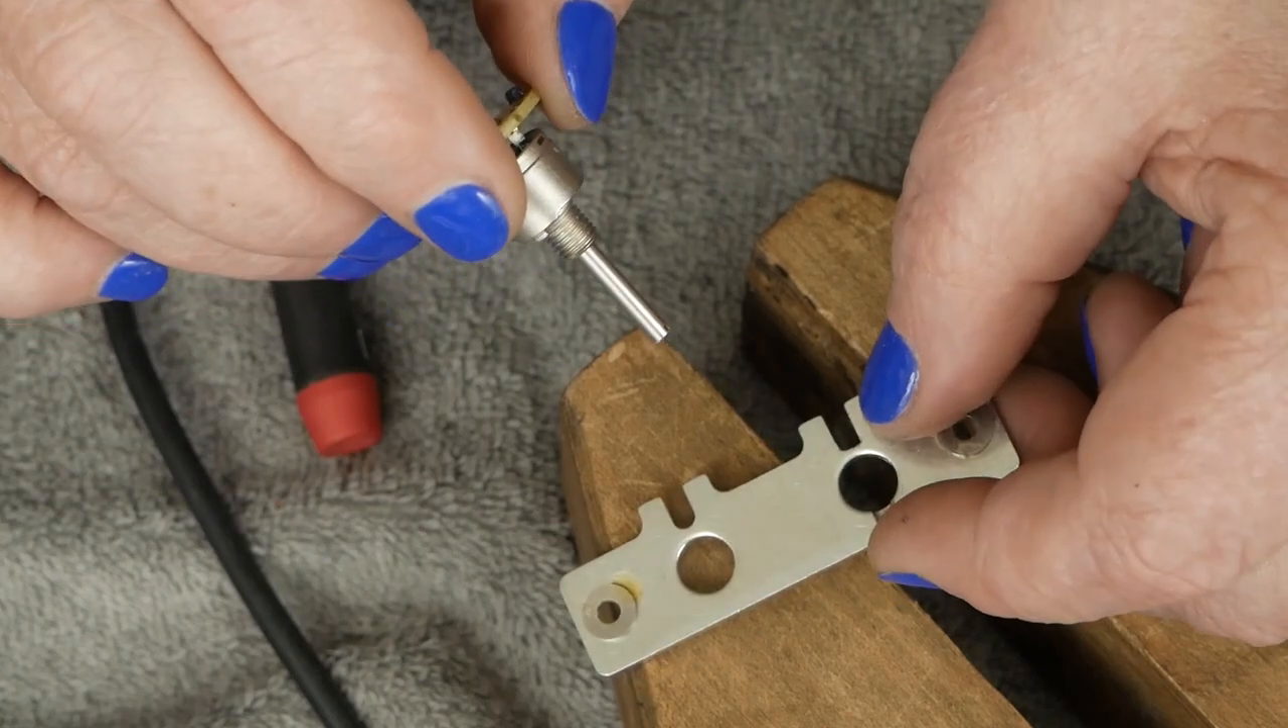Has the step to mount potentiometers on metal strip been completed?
No.